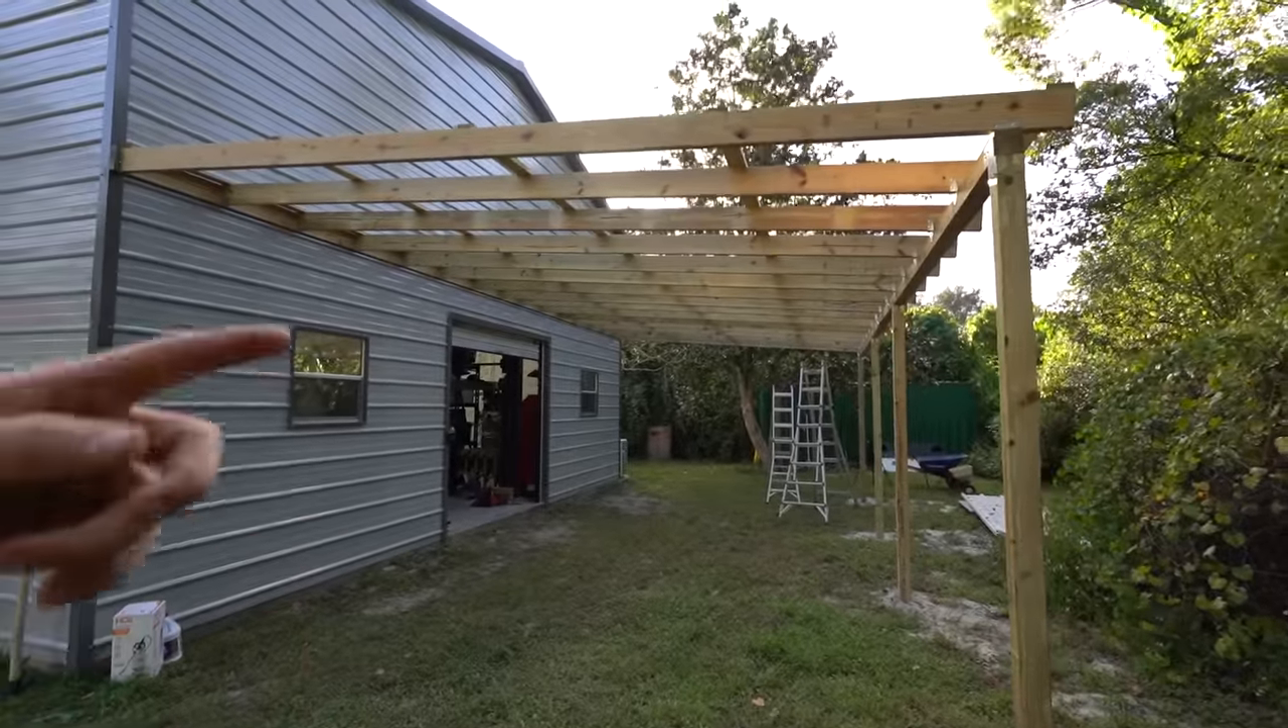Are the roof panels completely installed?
No.